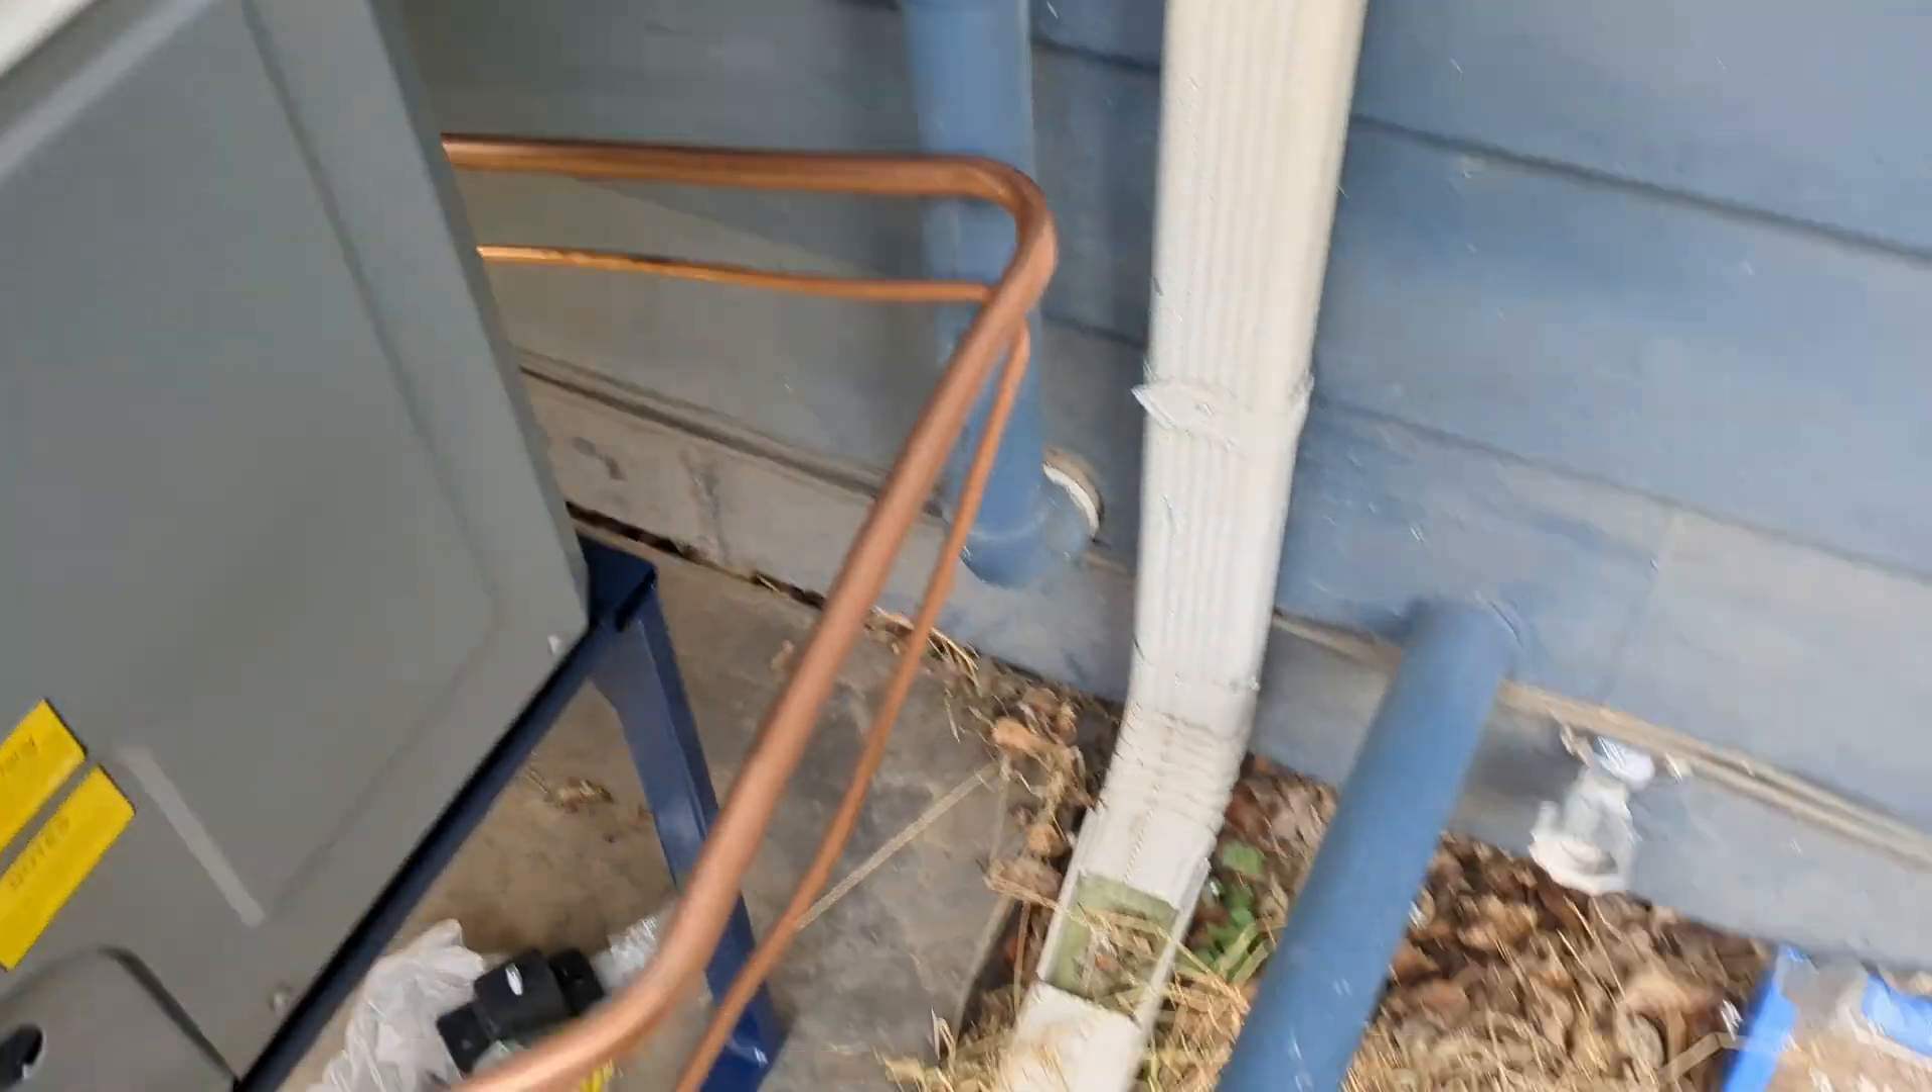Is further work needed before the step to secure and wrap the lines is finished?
Yes.